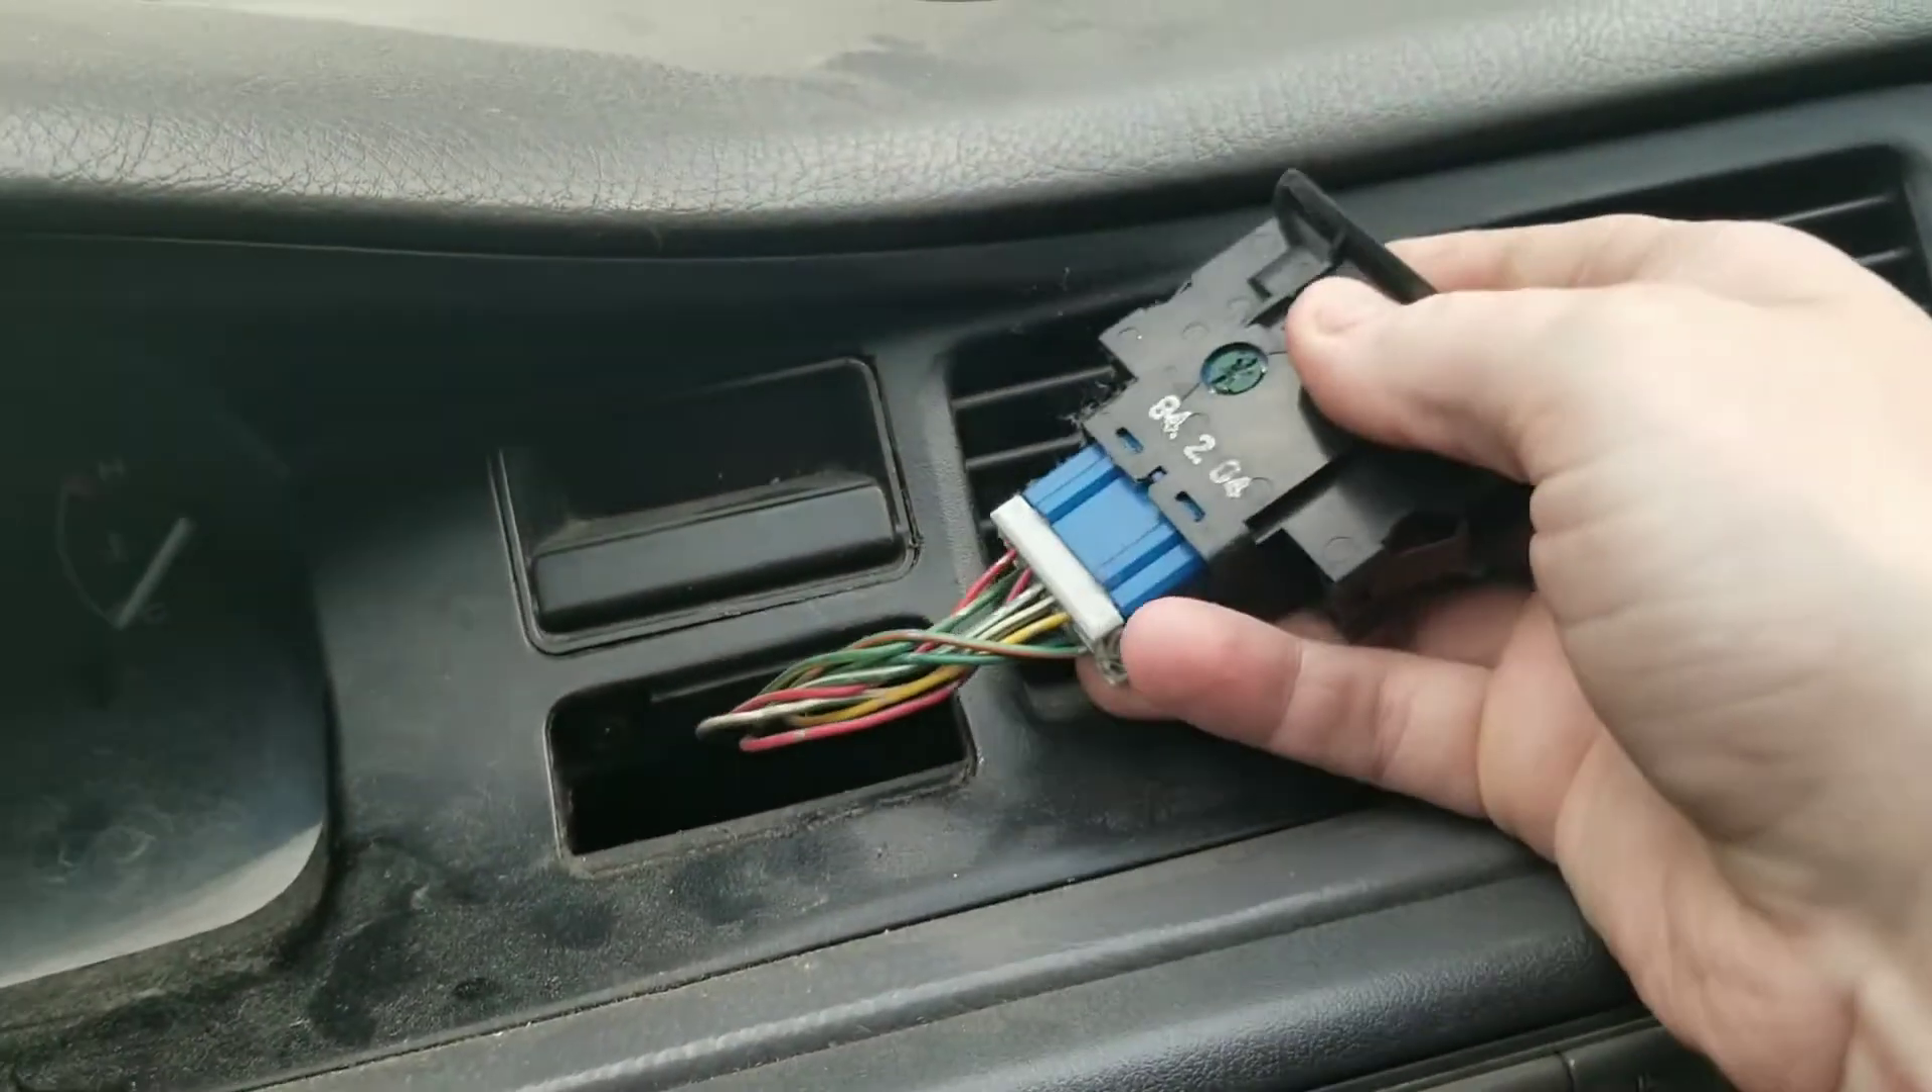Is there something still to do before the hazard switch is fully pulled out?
No.